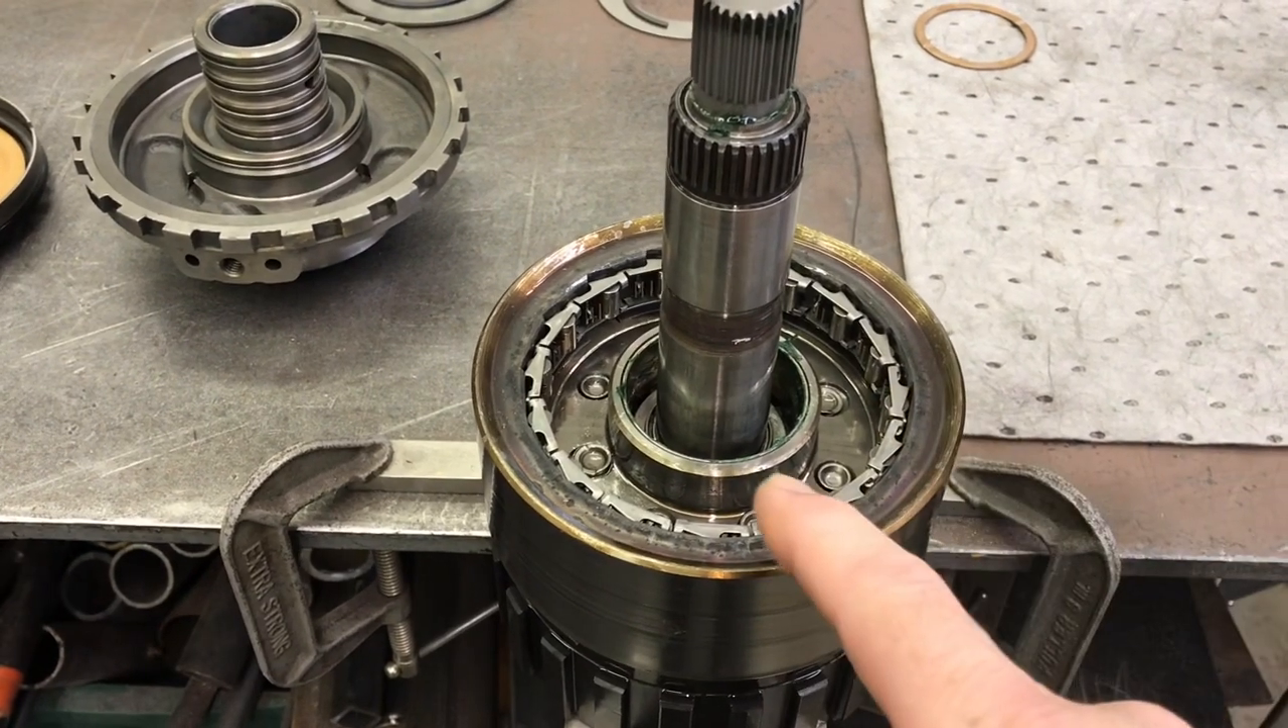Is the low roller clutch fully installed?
Yes.